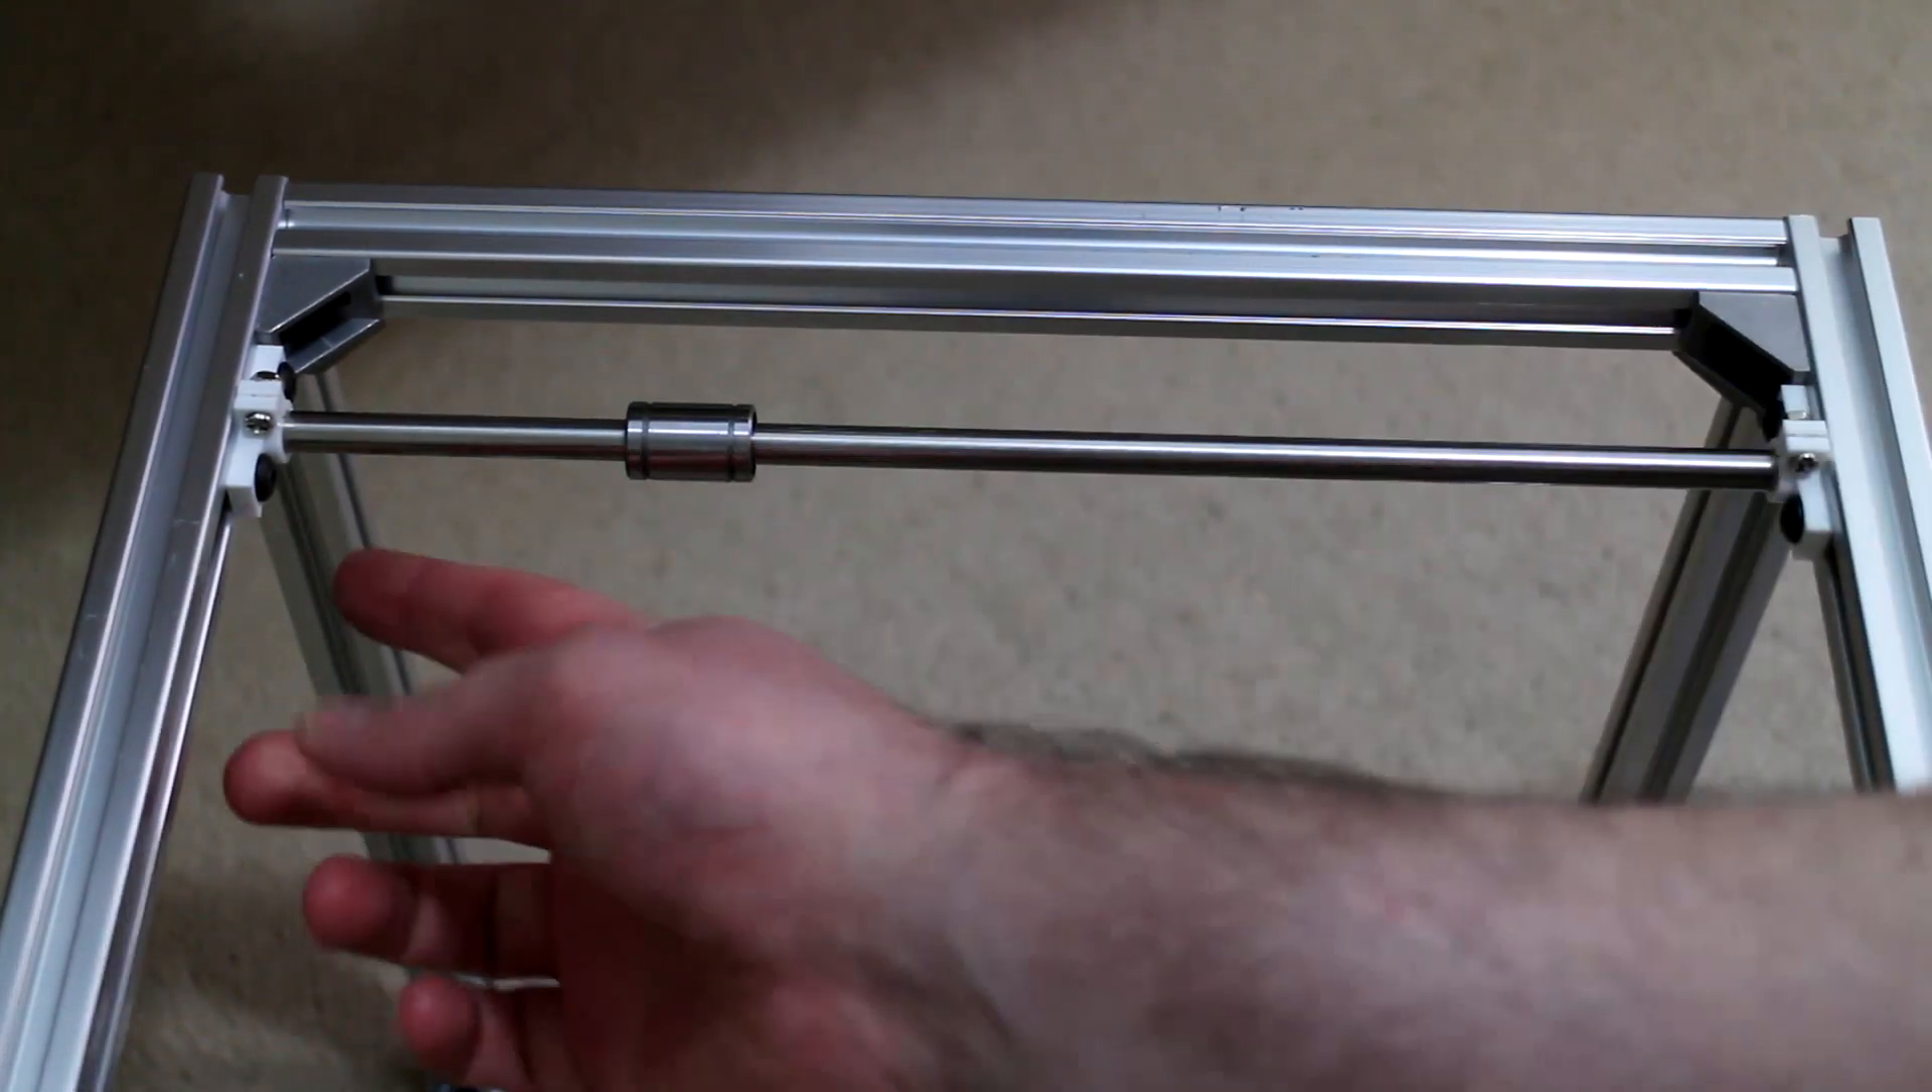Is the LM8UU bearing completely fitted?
Yes.